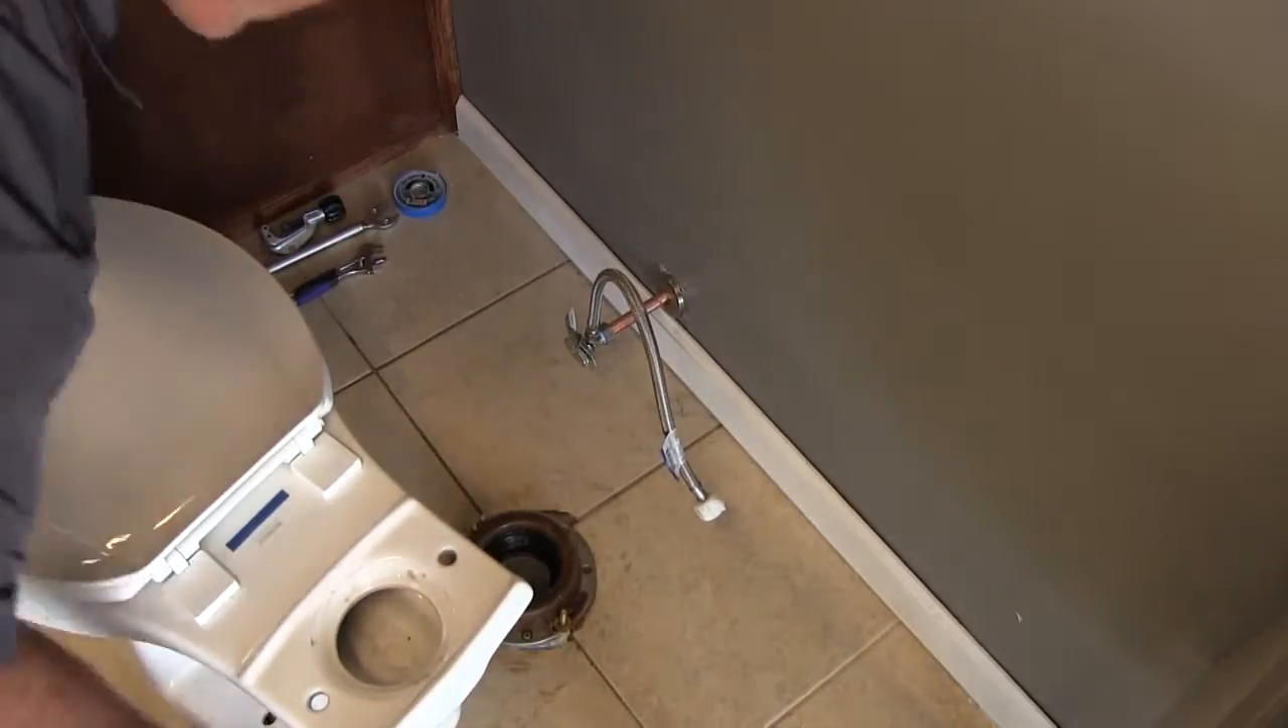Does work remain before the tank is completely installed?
Yes.